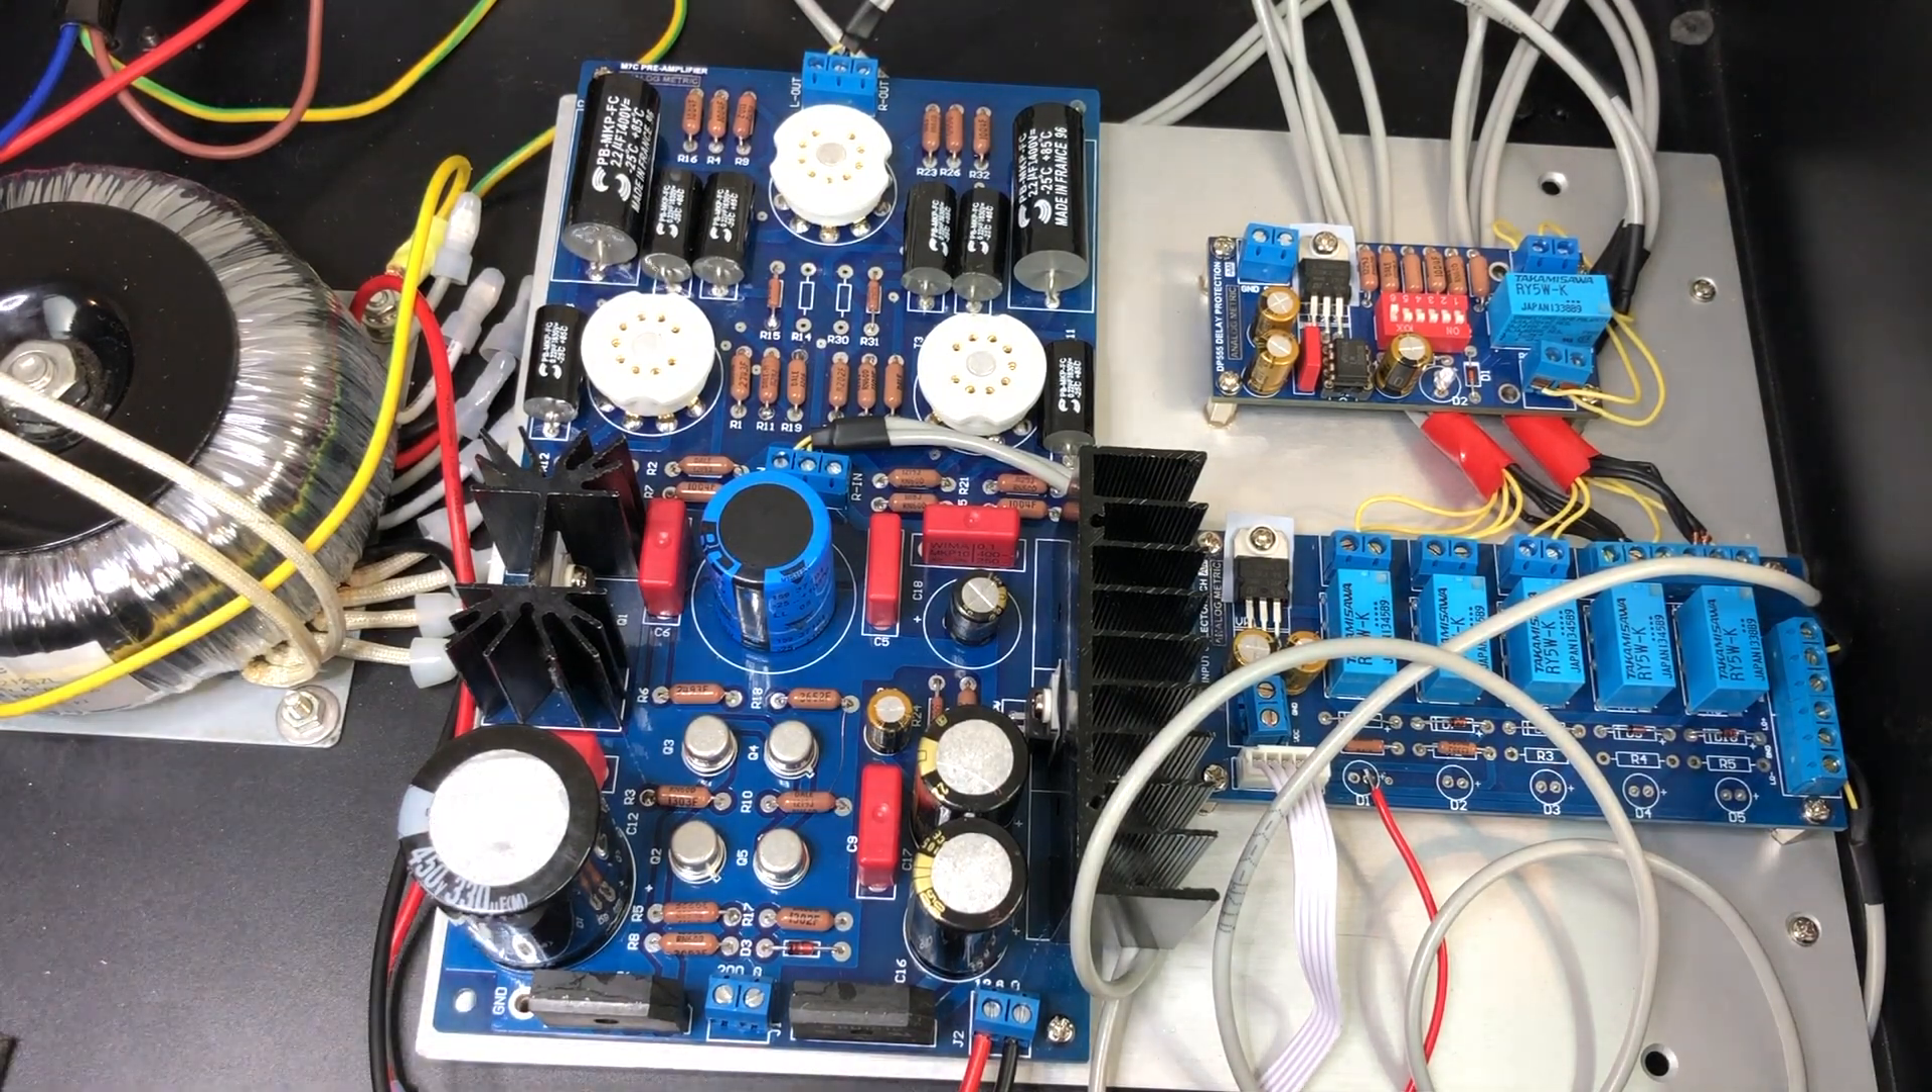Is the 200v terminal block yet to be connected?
Yes.